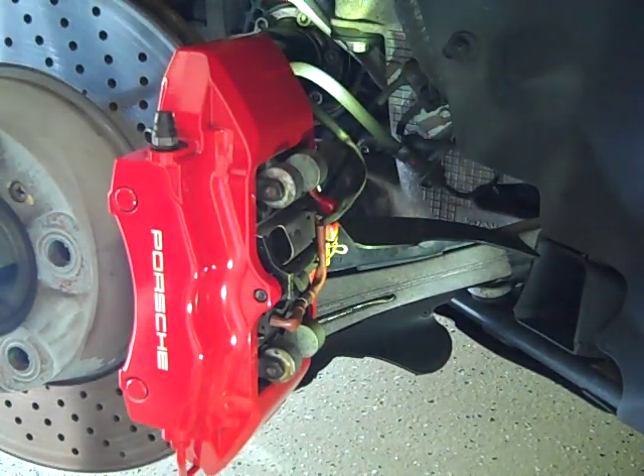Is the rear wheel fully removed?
Yes.